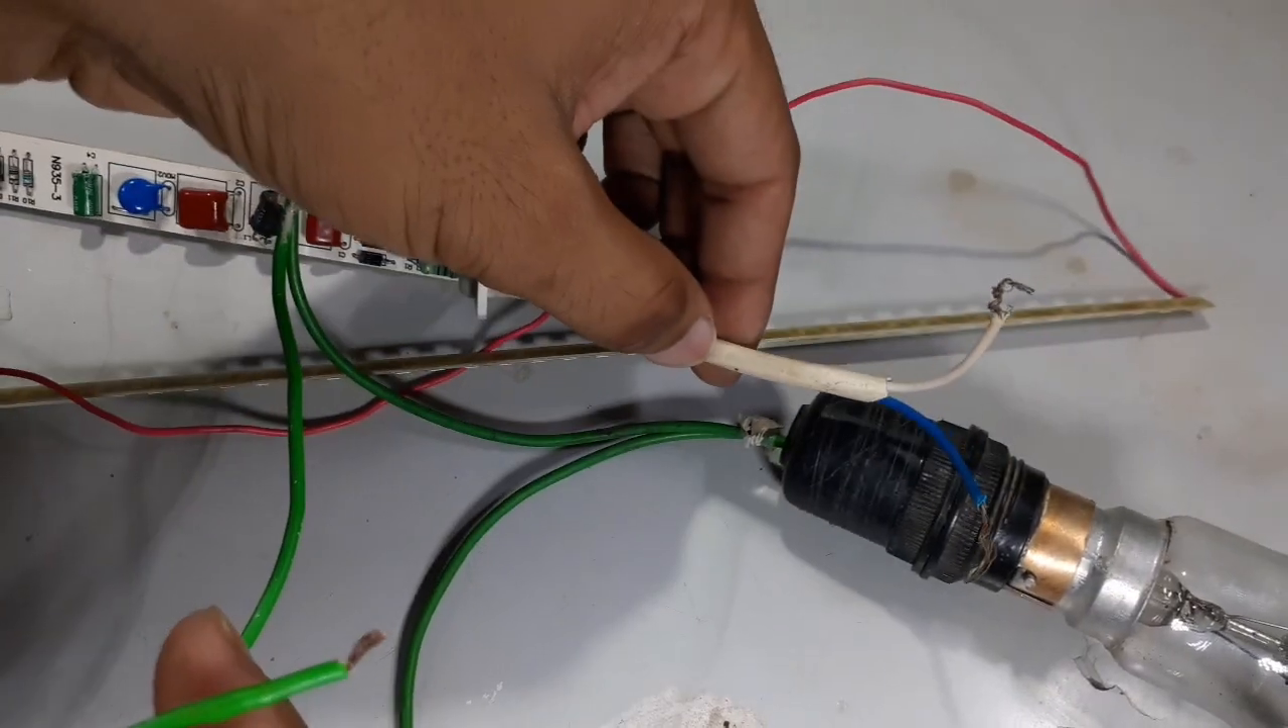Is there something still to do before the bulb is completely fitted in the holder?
No.